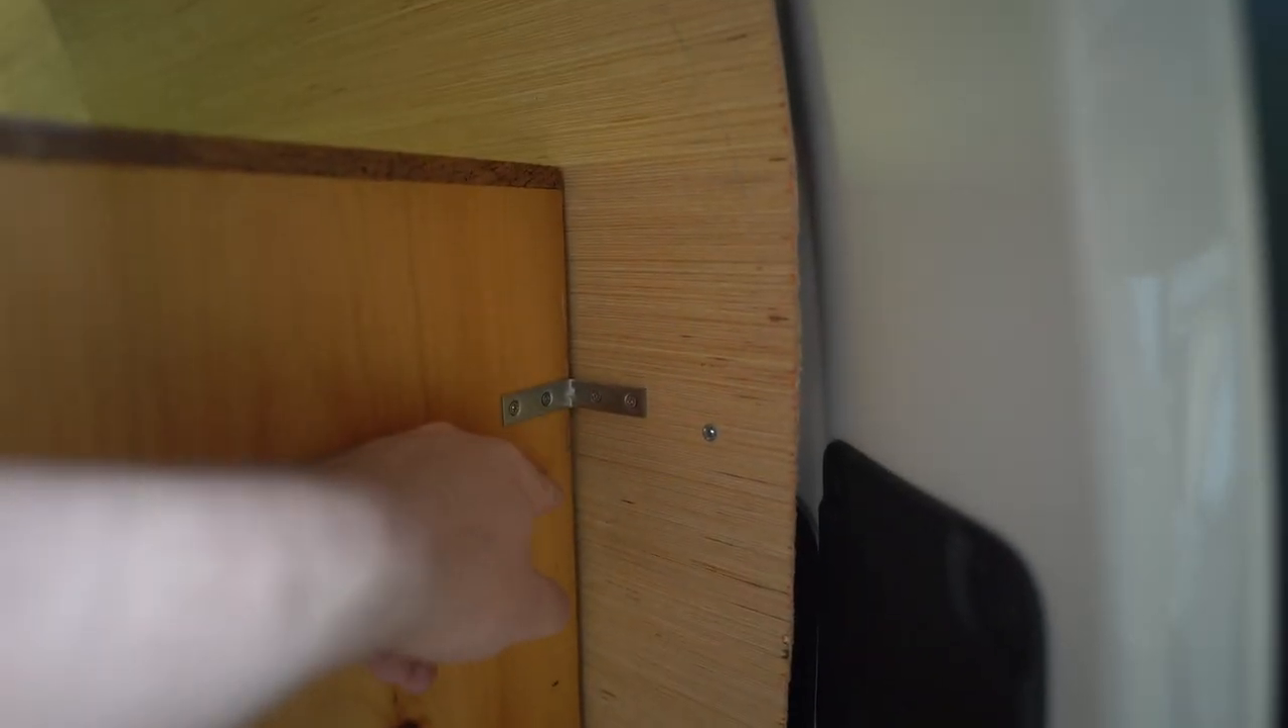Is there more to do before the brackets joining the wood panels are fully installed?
No.